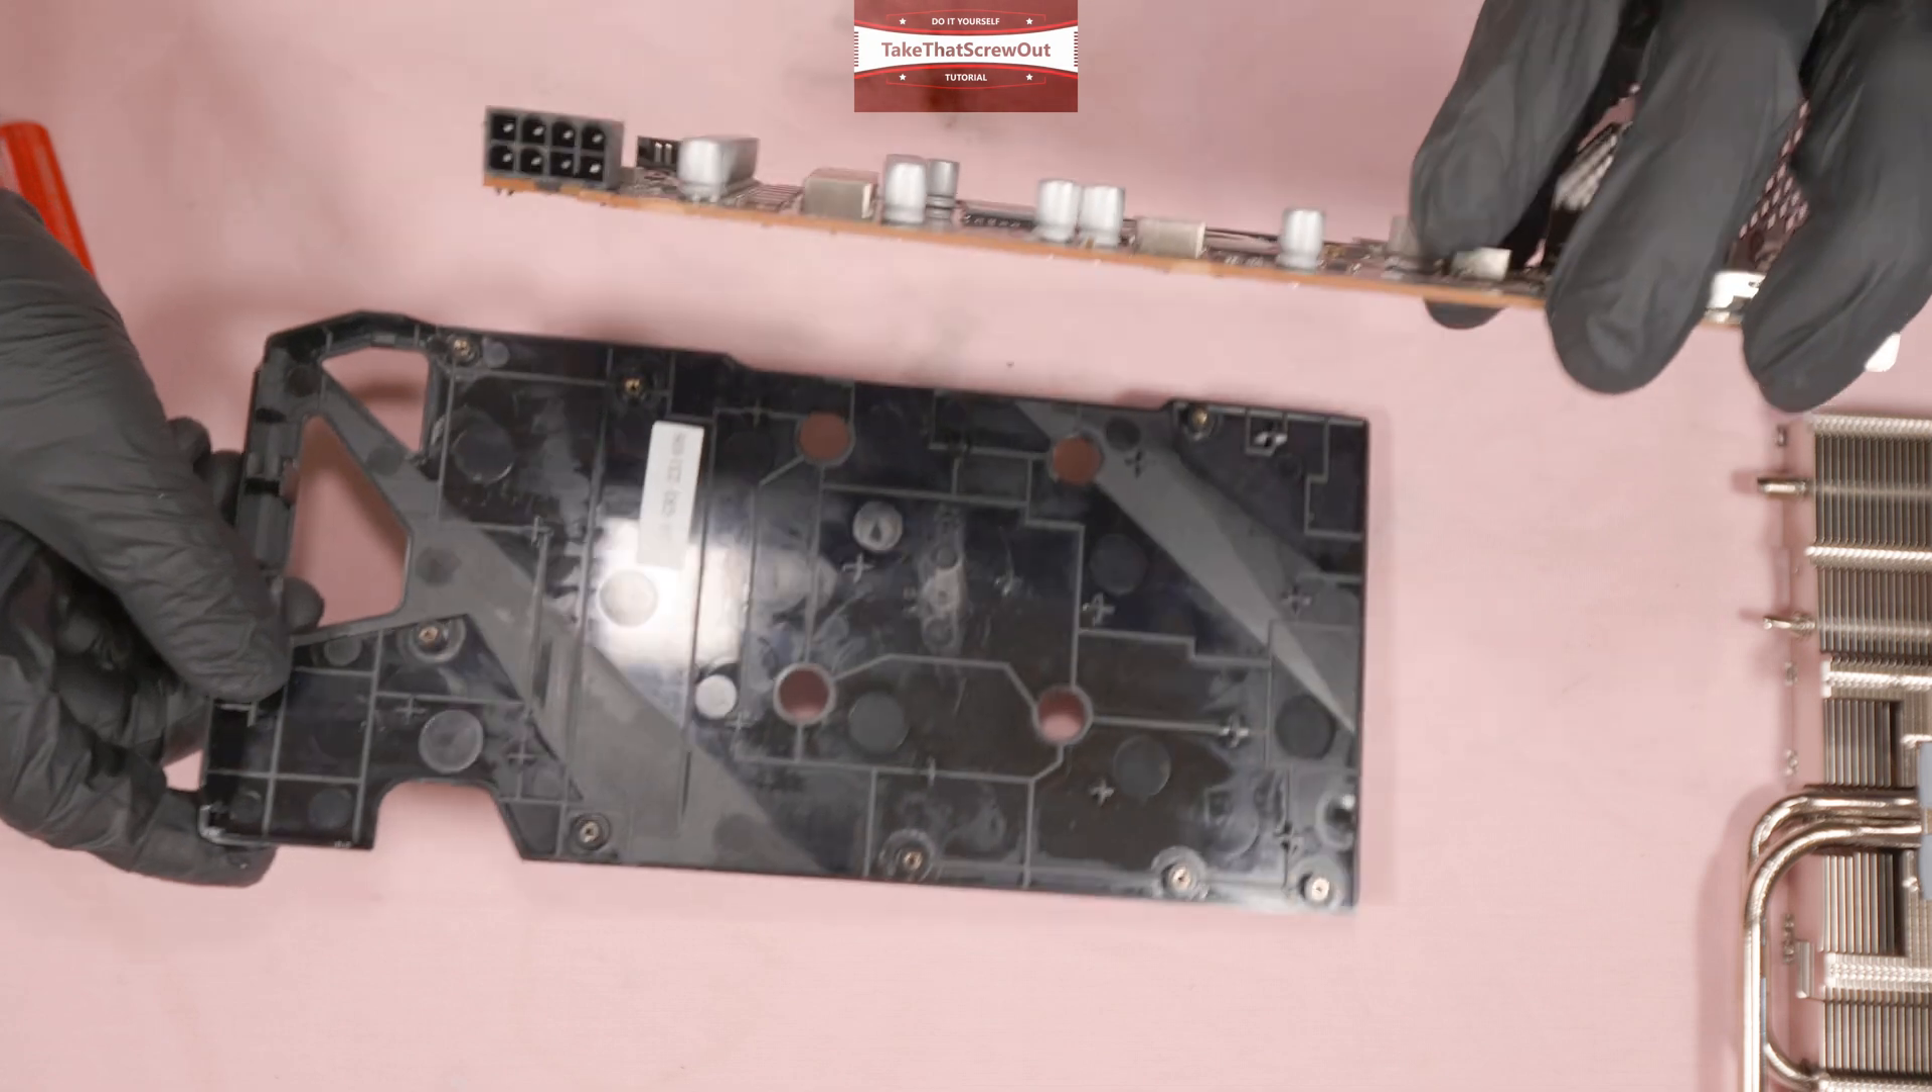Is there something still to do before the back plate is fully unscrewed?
No.